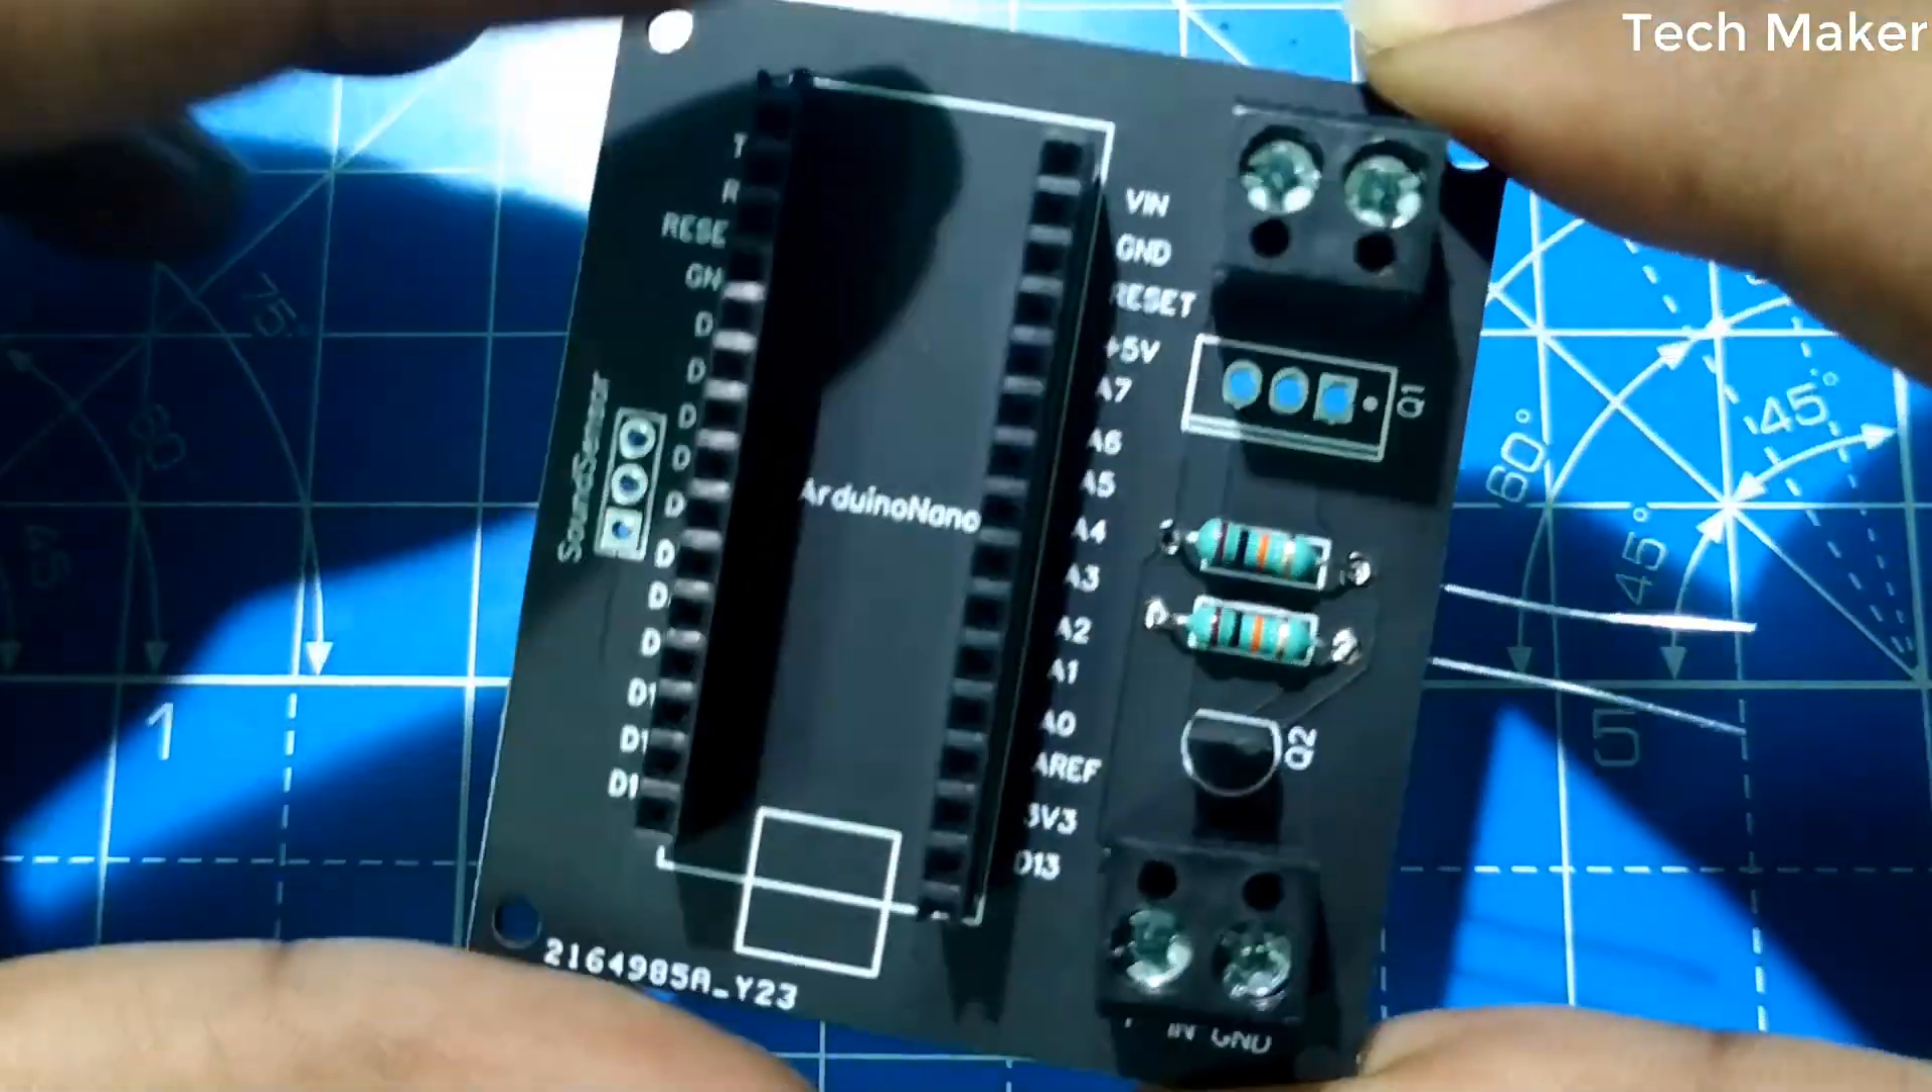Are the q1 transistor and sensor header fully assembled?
No.